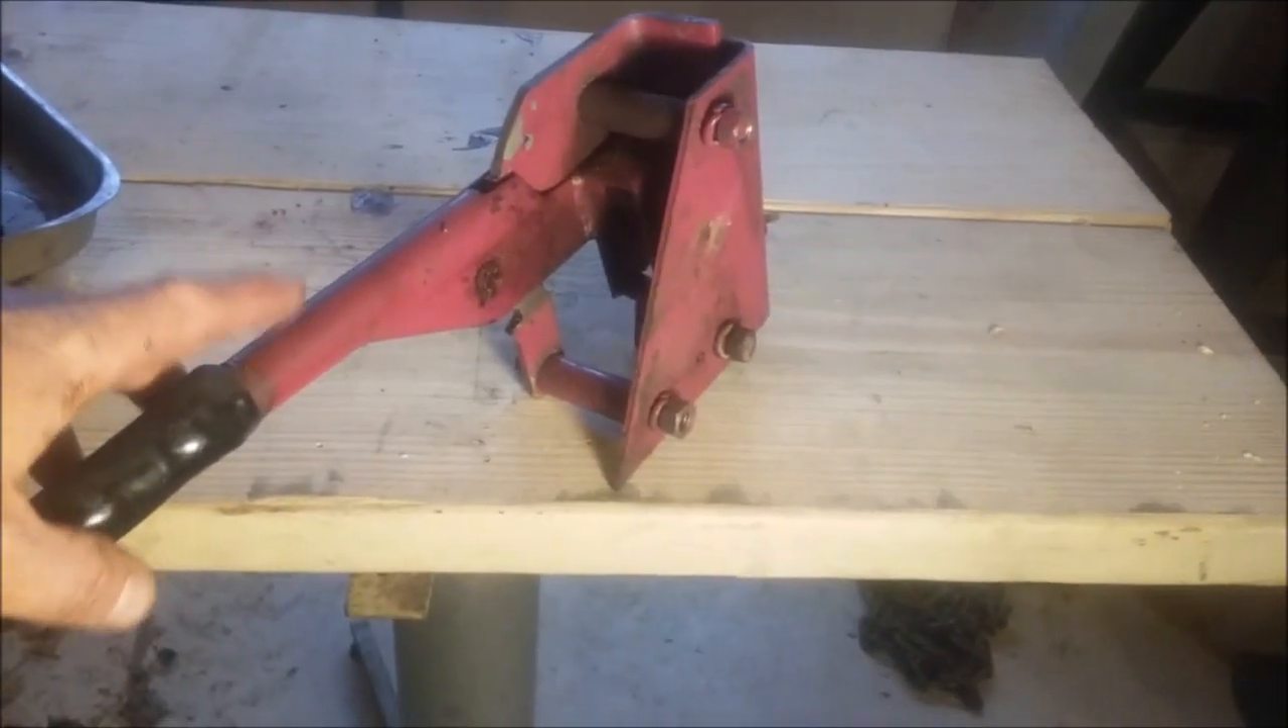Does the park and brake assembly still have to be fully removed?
No.